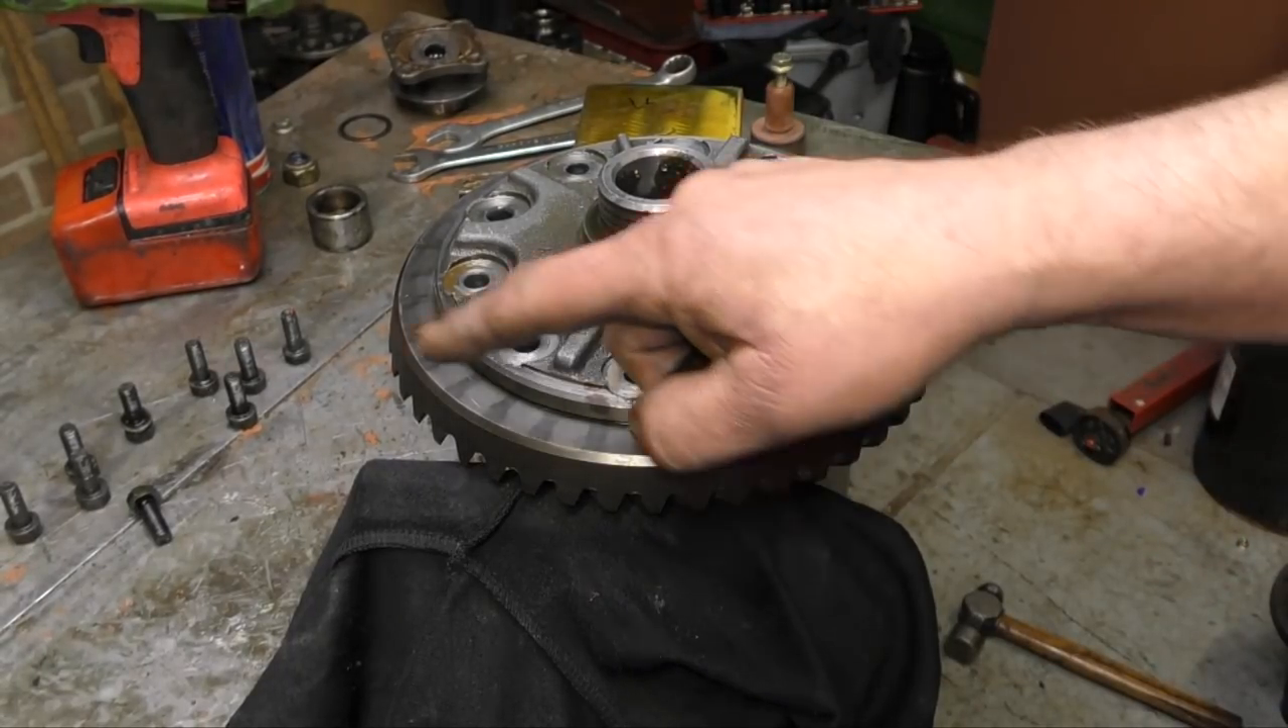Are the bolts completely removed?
Yes.